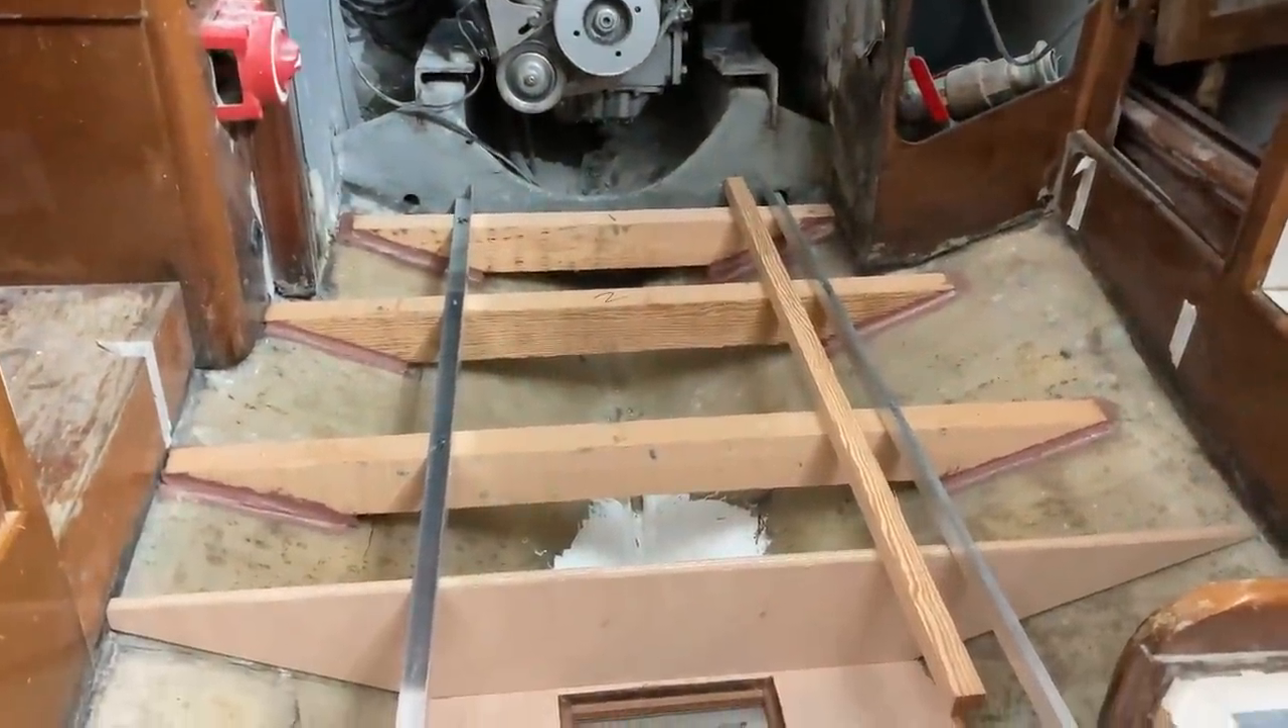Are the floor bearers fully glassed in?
No.